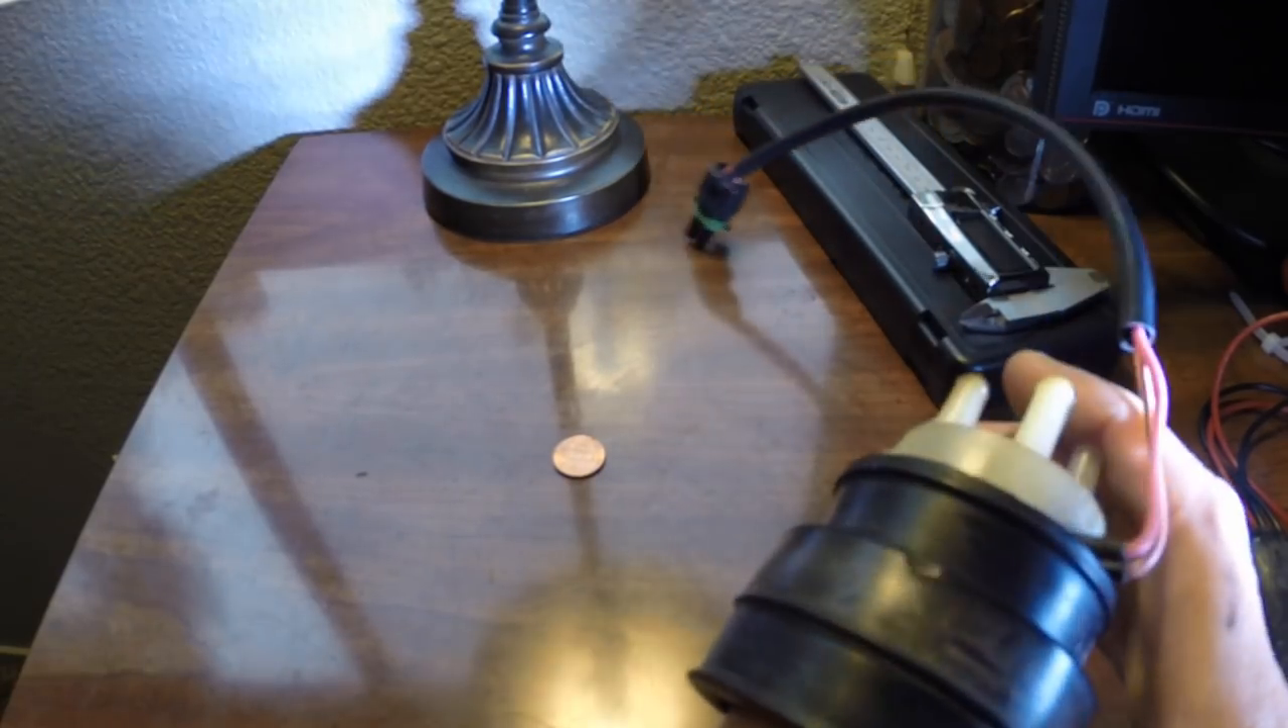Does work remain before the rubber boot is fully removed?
Yes.